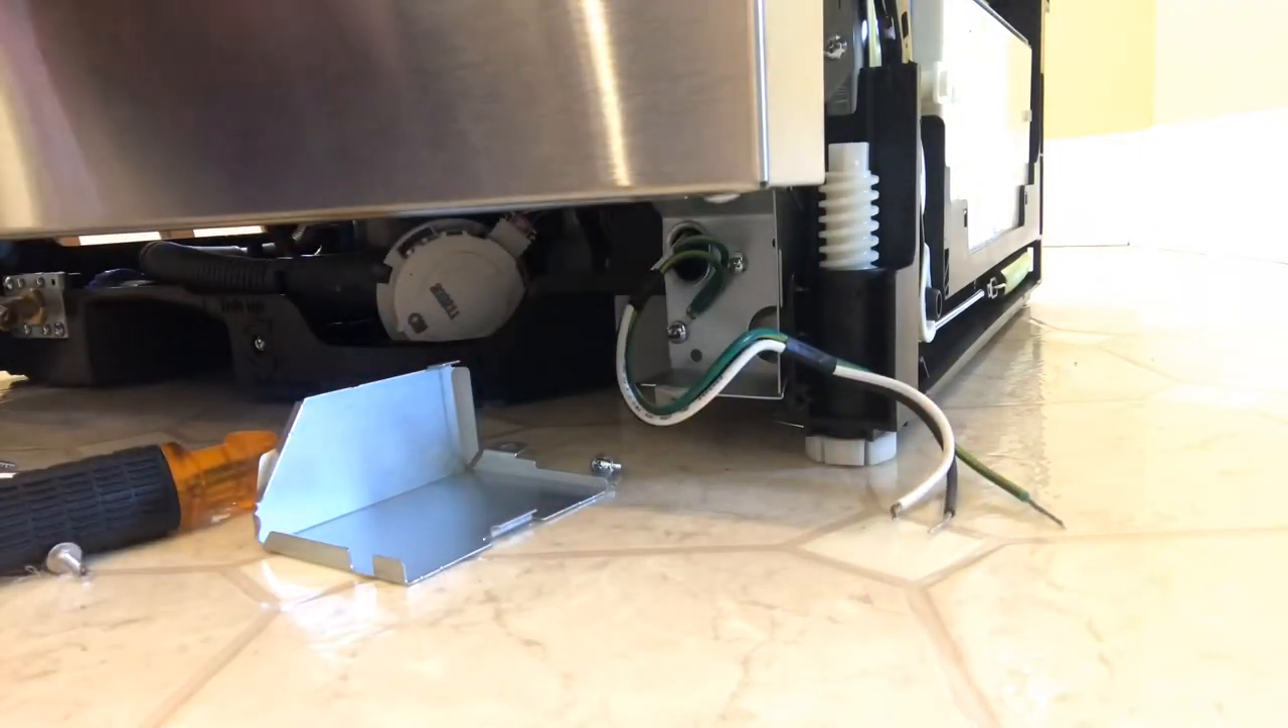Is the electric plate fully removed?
Yes.